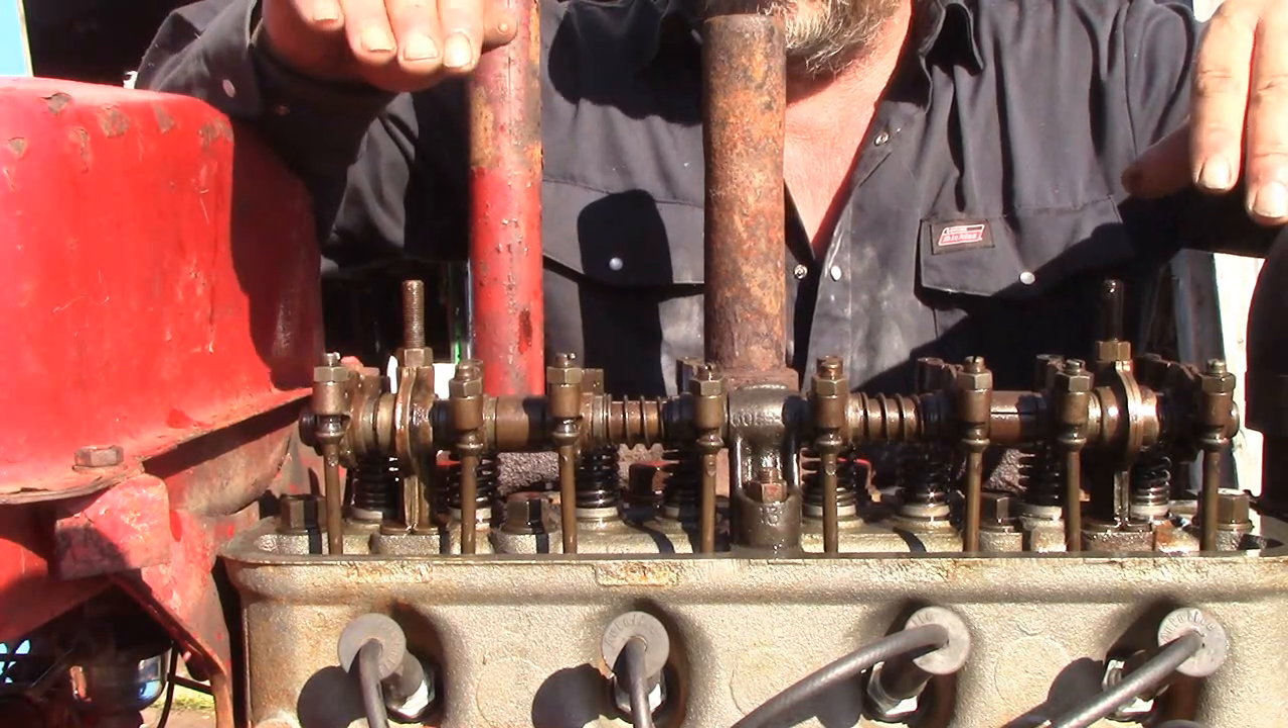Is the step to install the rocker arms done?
Yes.